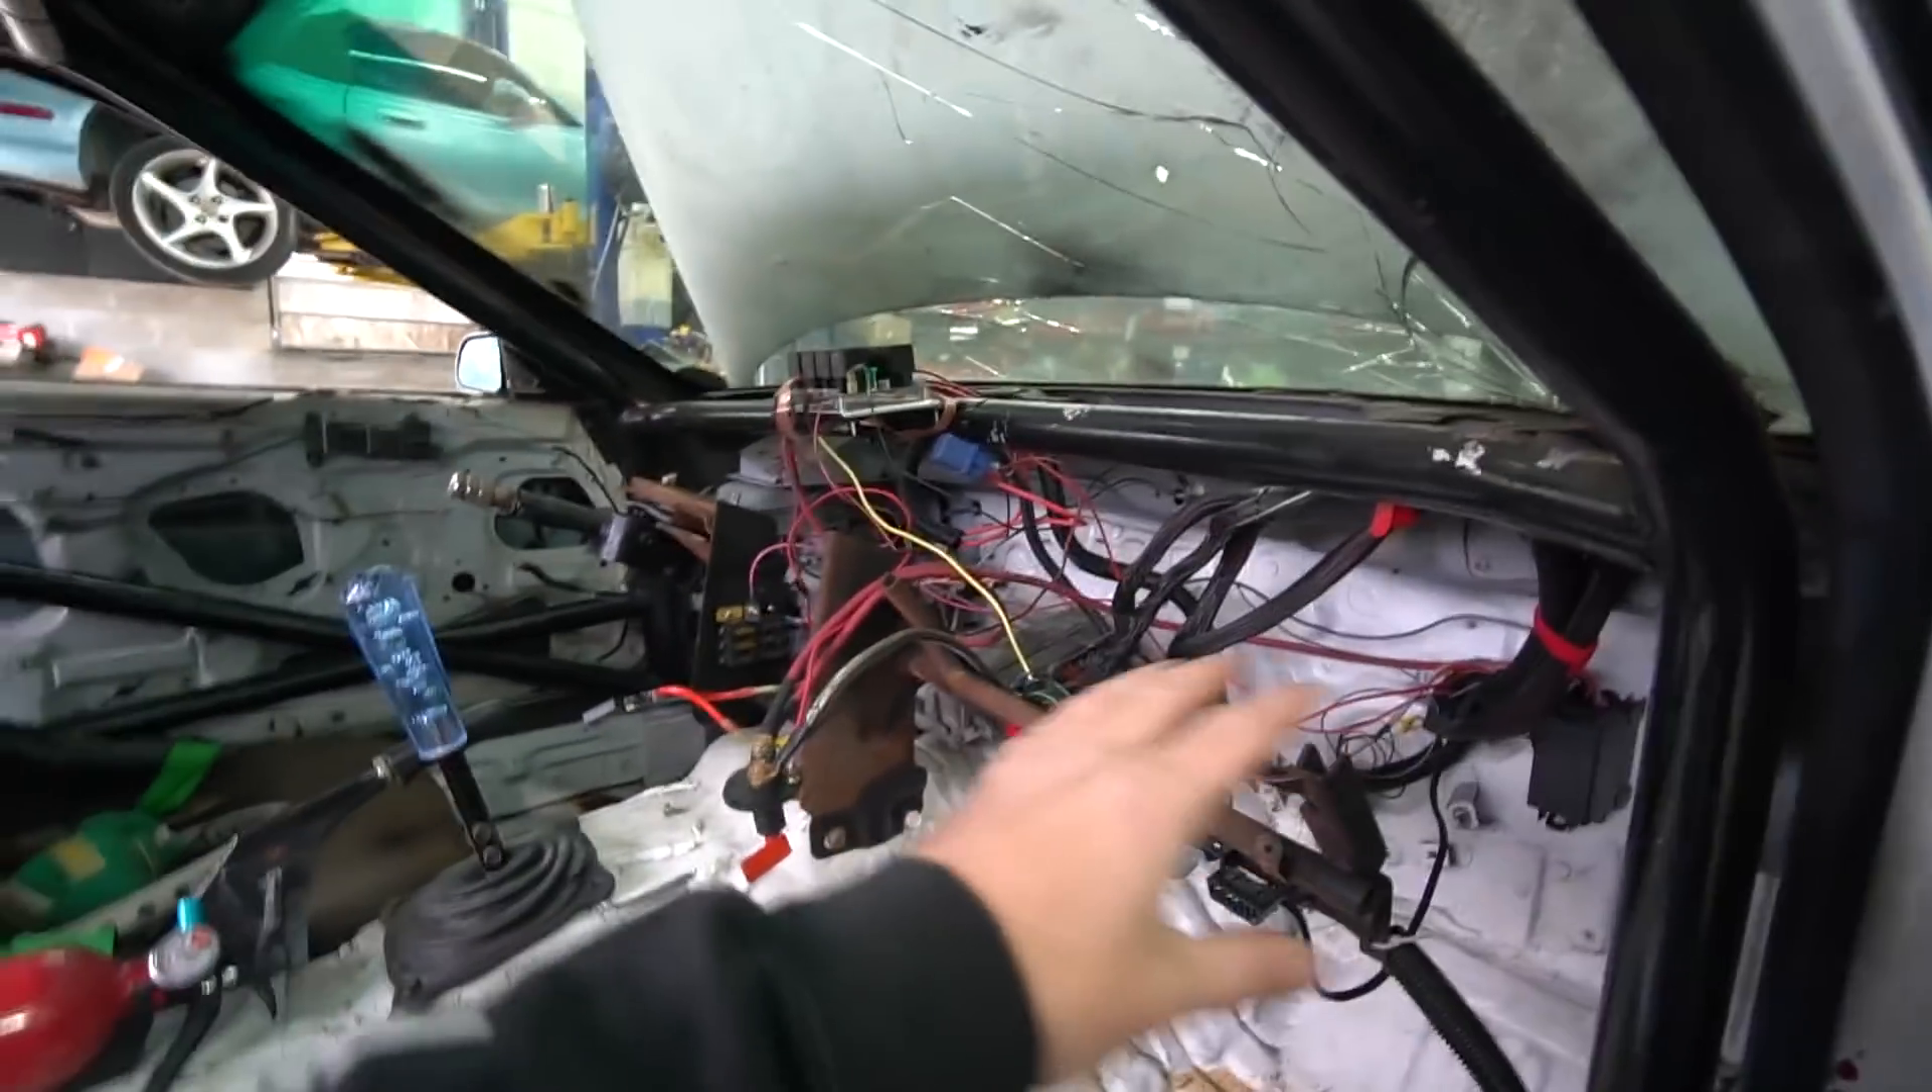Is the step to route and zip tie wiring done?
No.